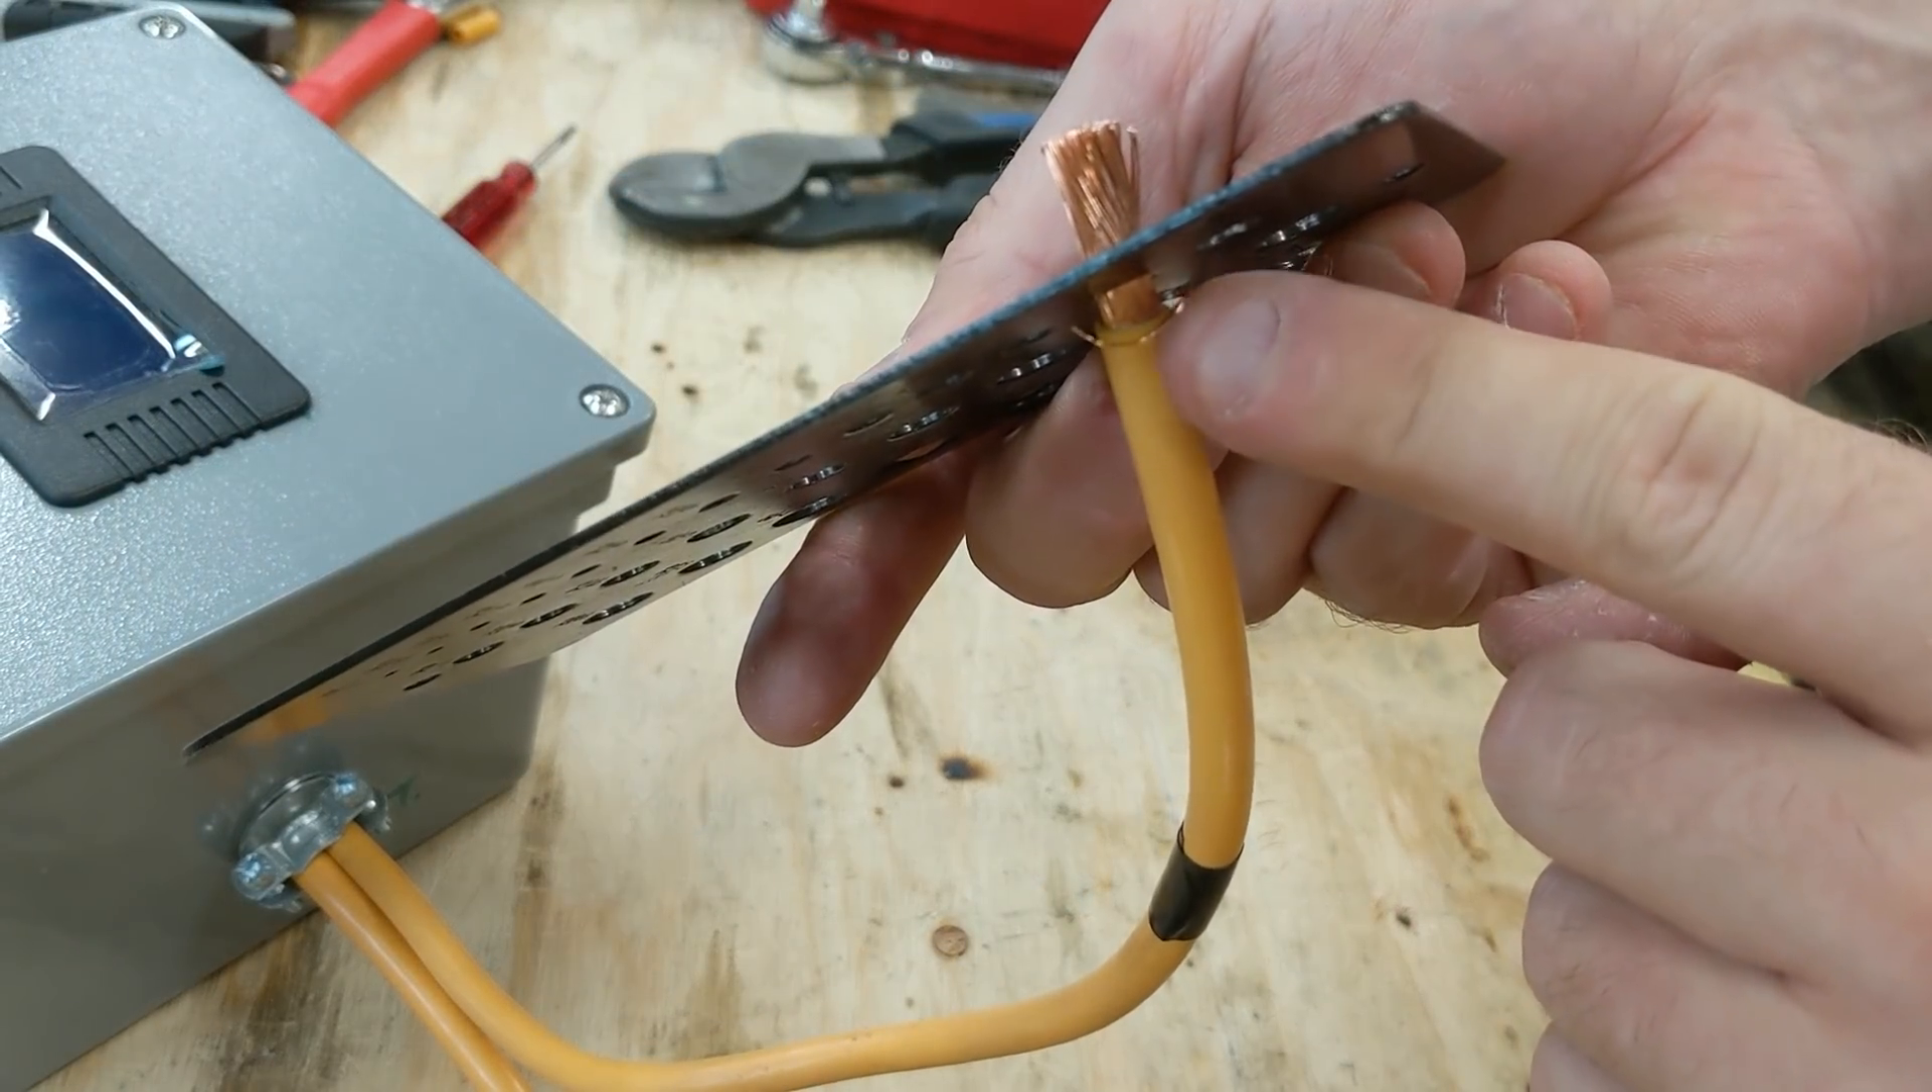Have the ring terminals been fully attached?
No.